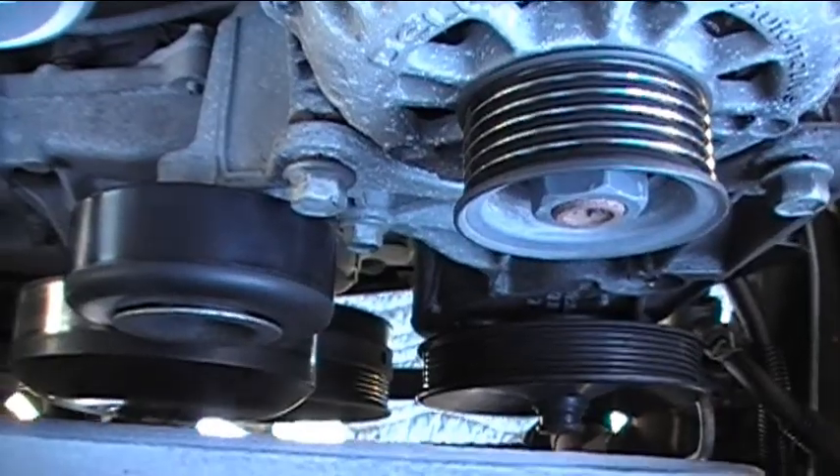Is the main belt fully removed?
Yes.